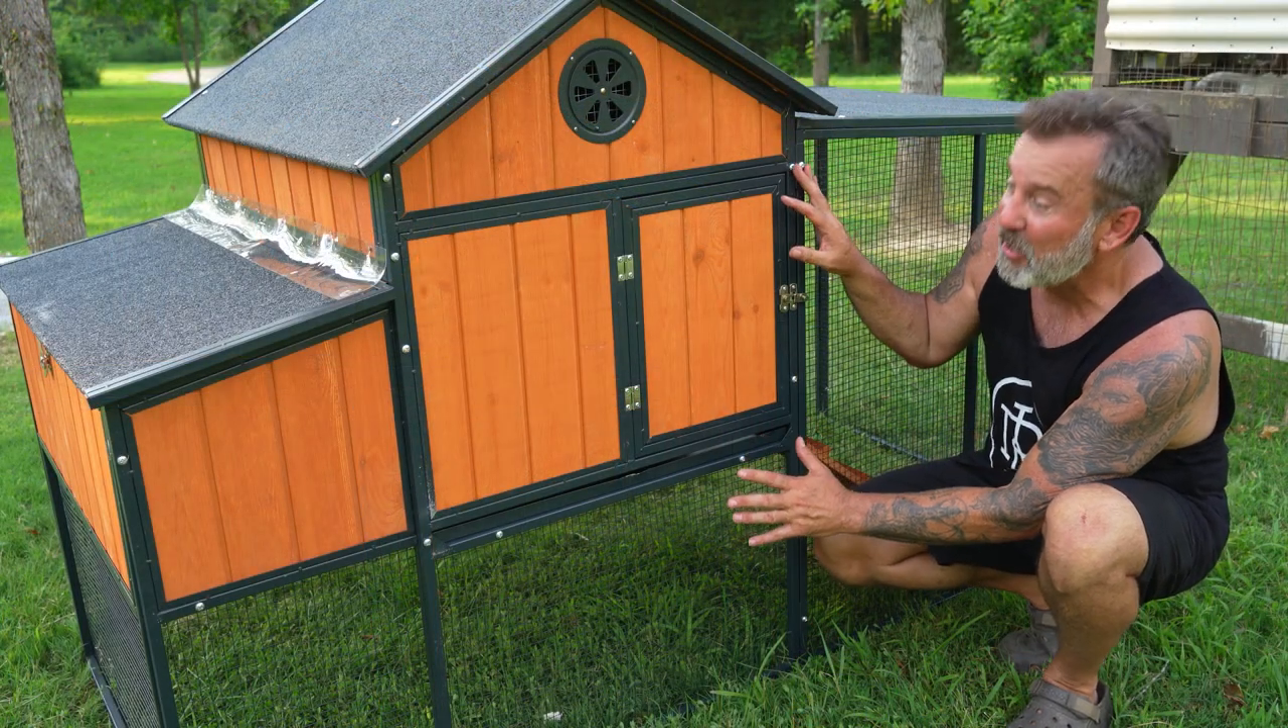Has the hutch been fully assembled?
Yes.